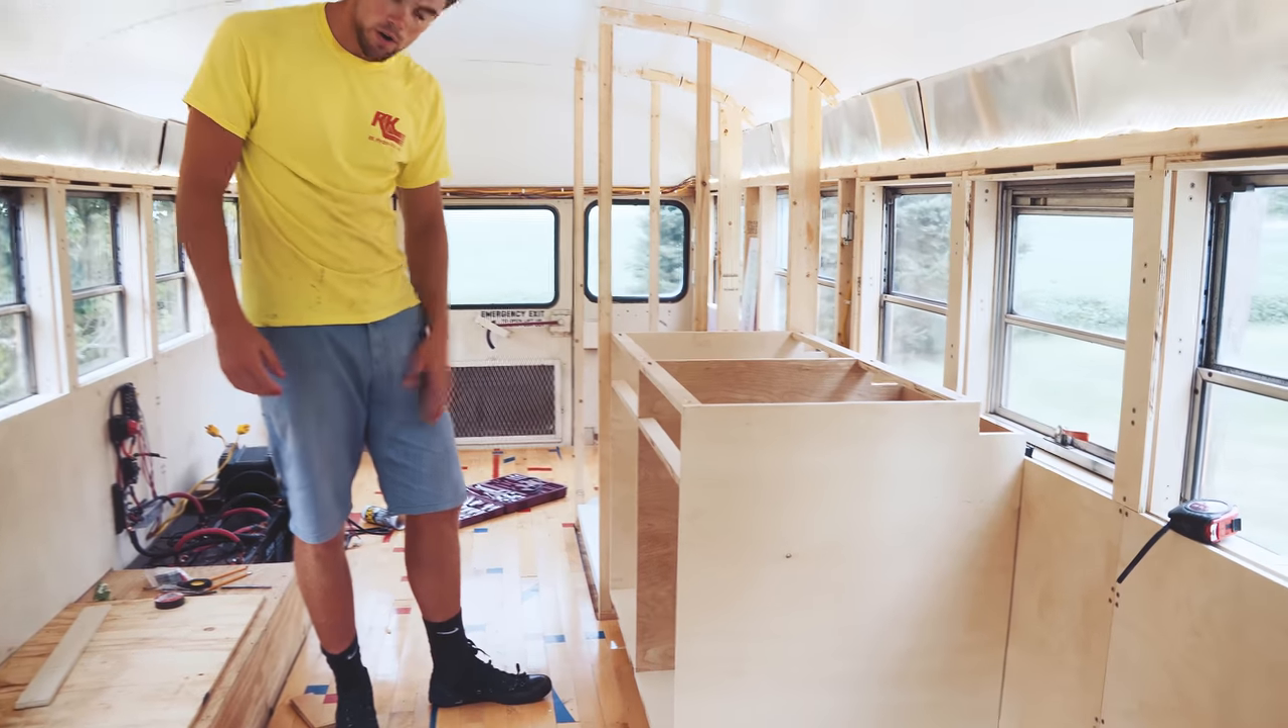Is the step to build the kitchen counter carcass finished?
Yes.